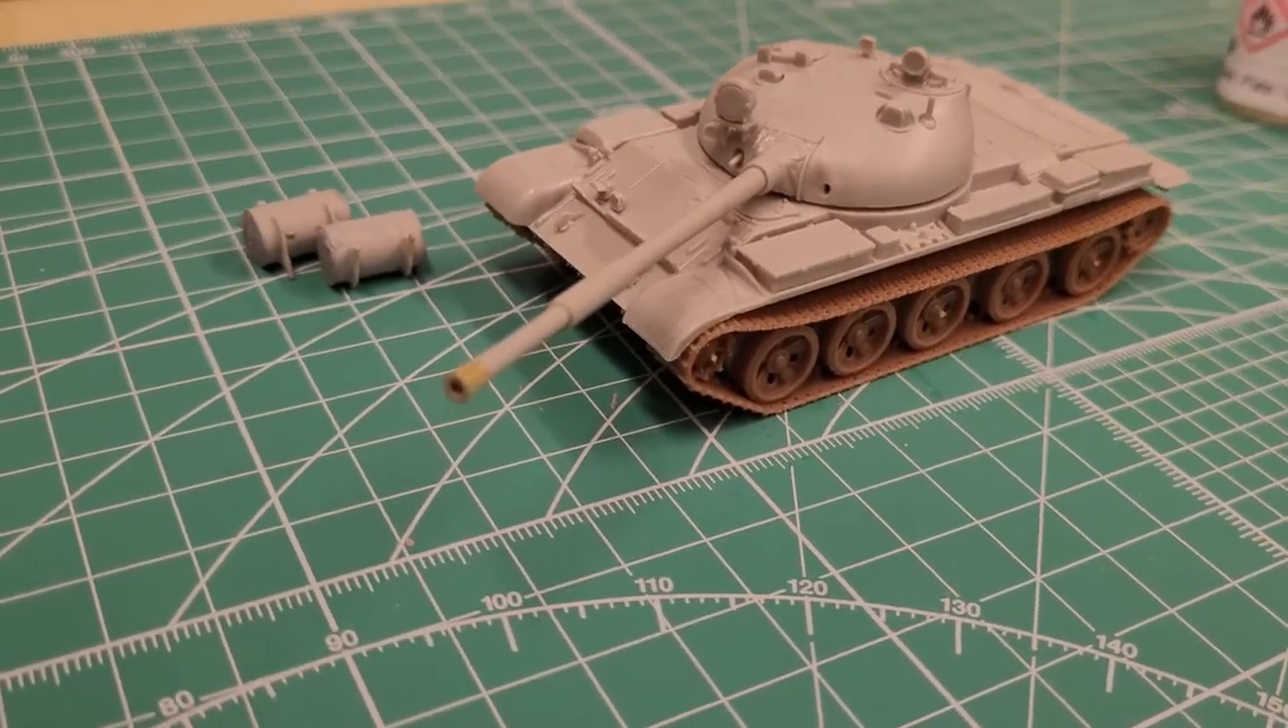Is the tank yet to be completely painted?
Yes.